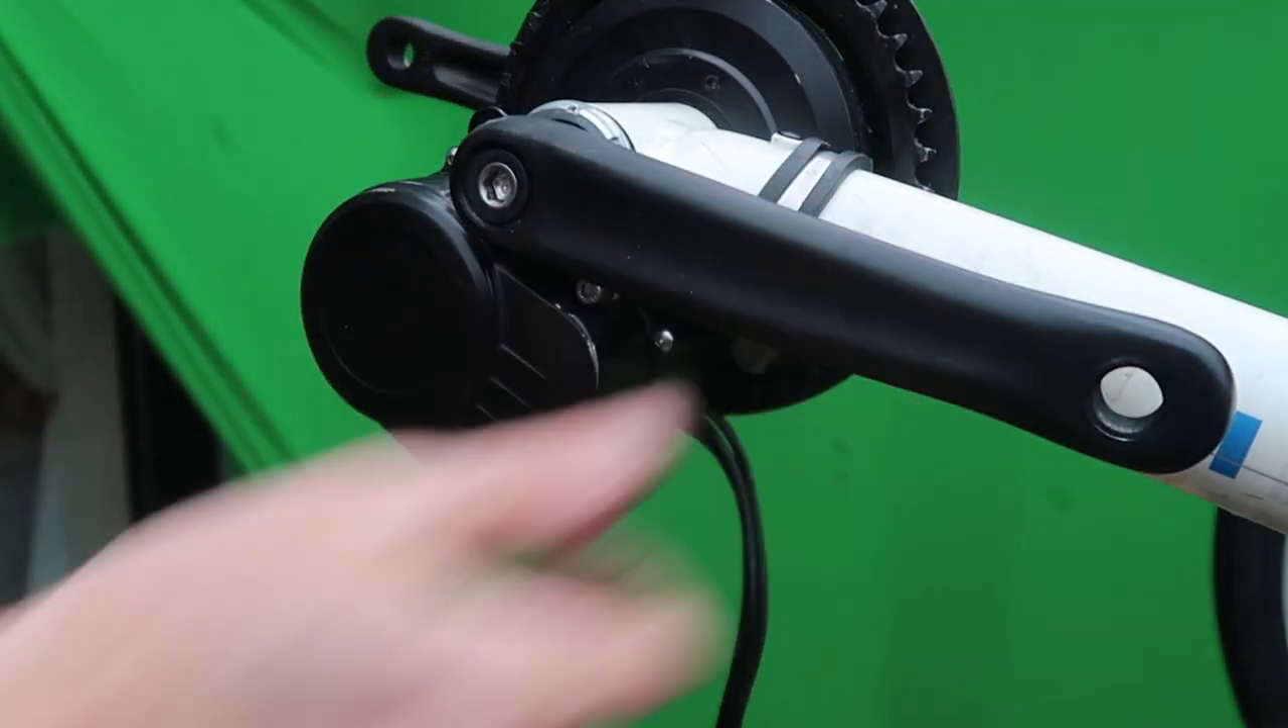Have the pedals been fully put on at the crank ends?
No.